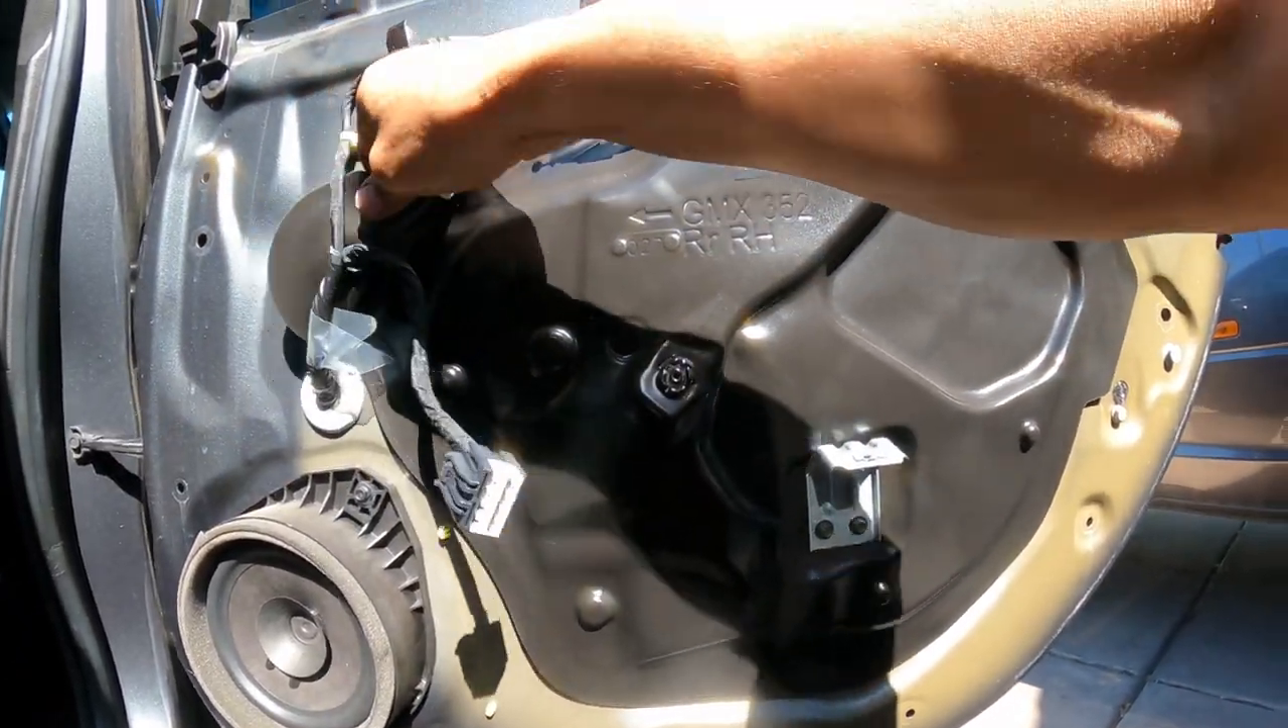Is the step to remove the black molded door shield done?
No.